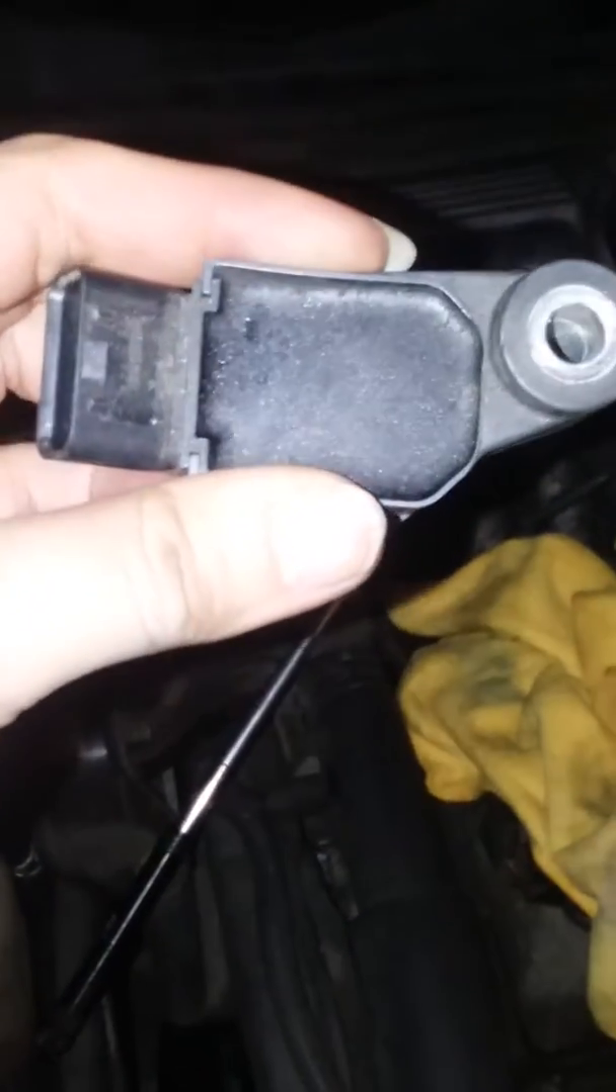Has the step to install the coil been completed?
No.